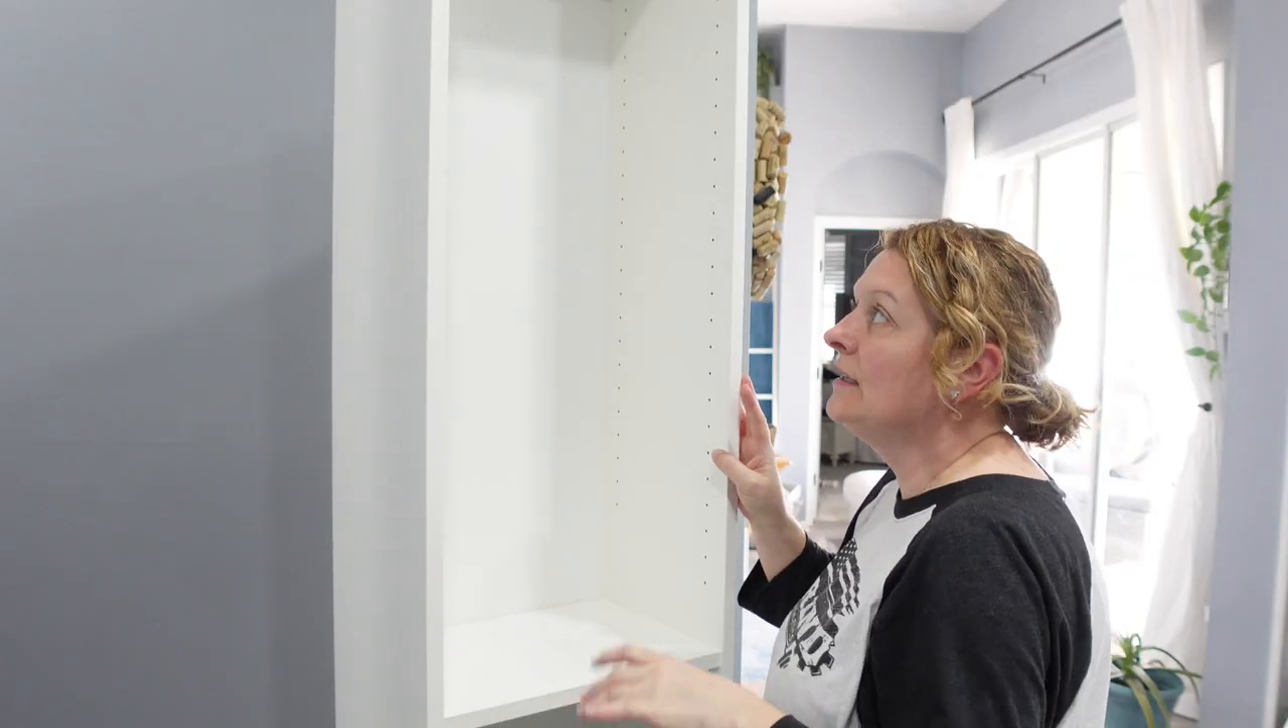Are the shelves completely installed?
No.